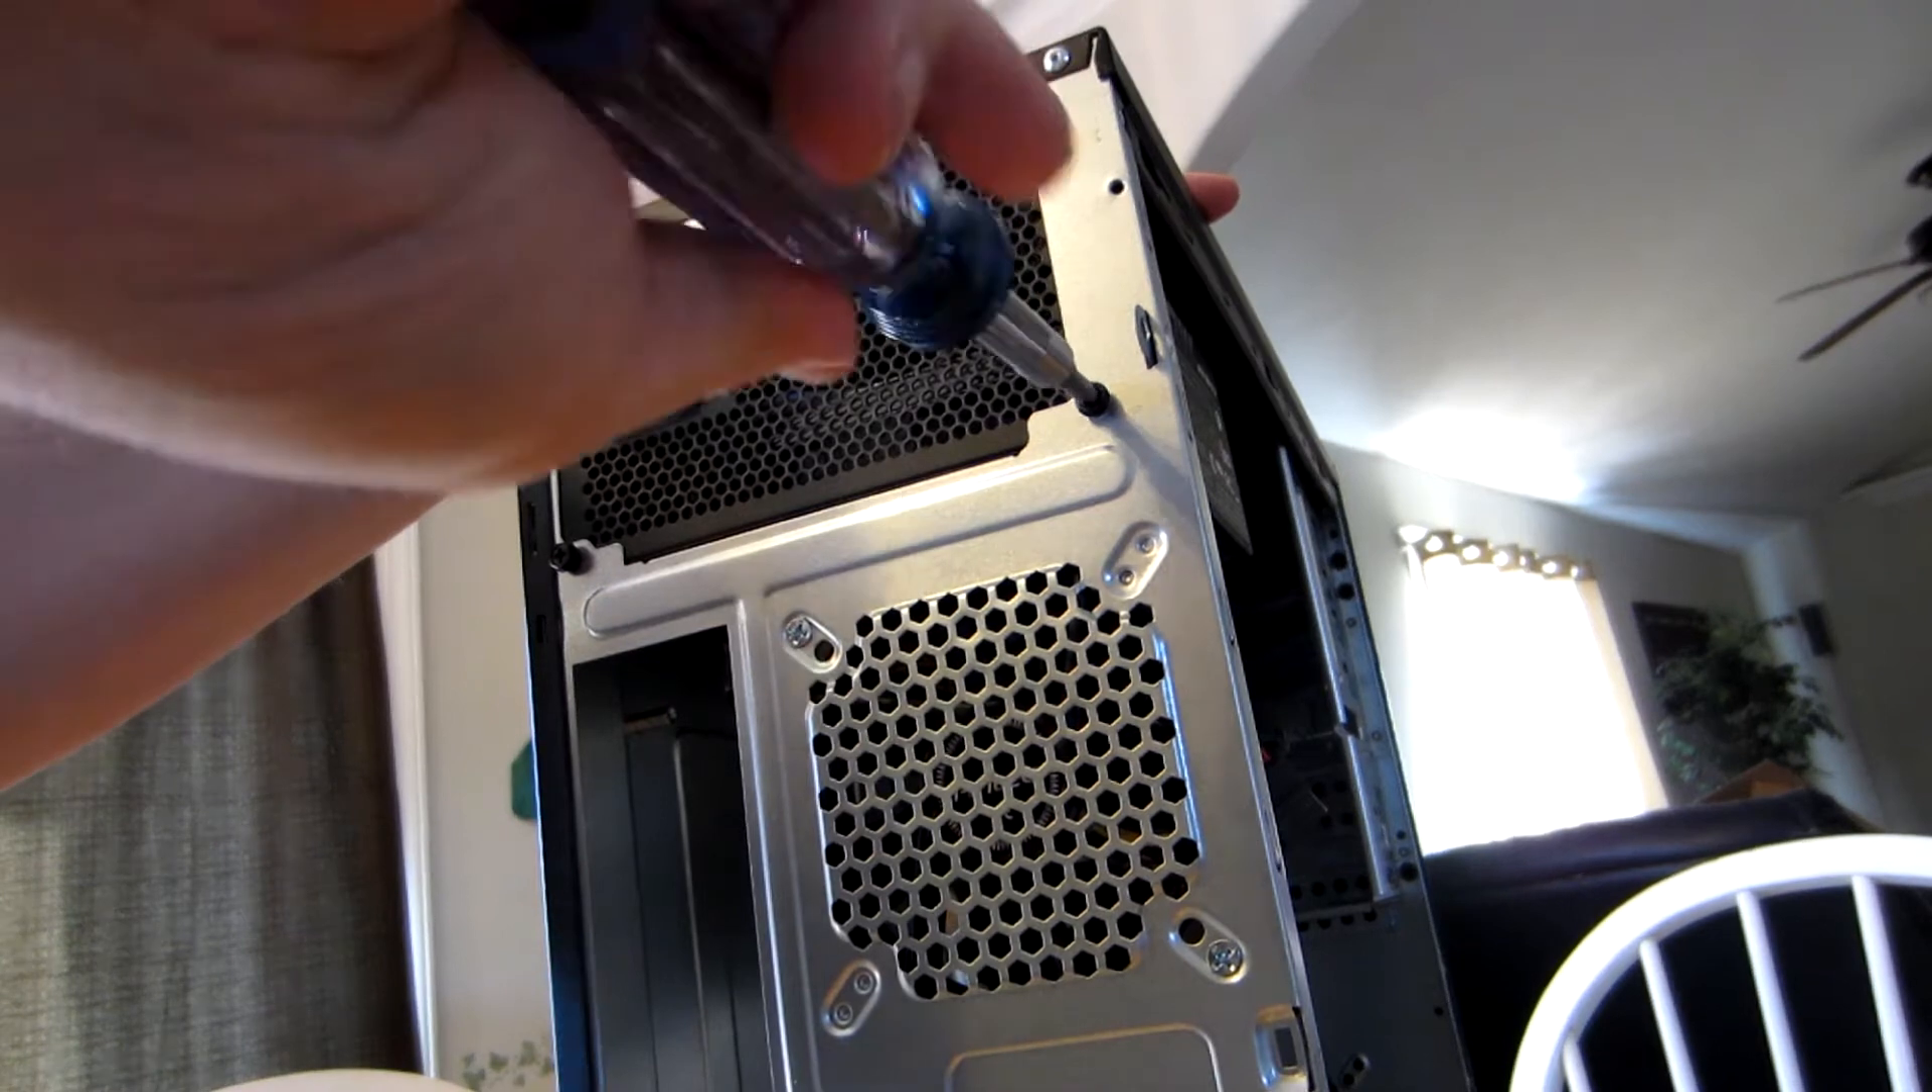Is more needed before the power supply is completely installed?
Yes.